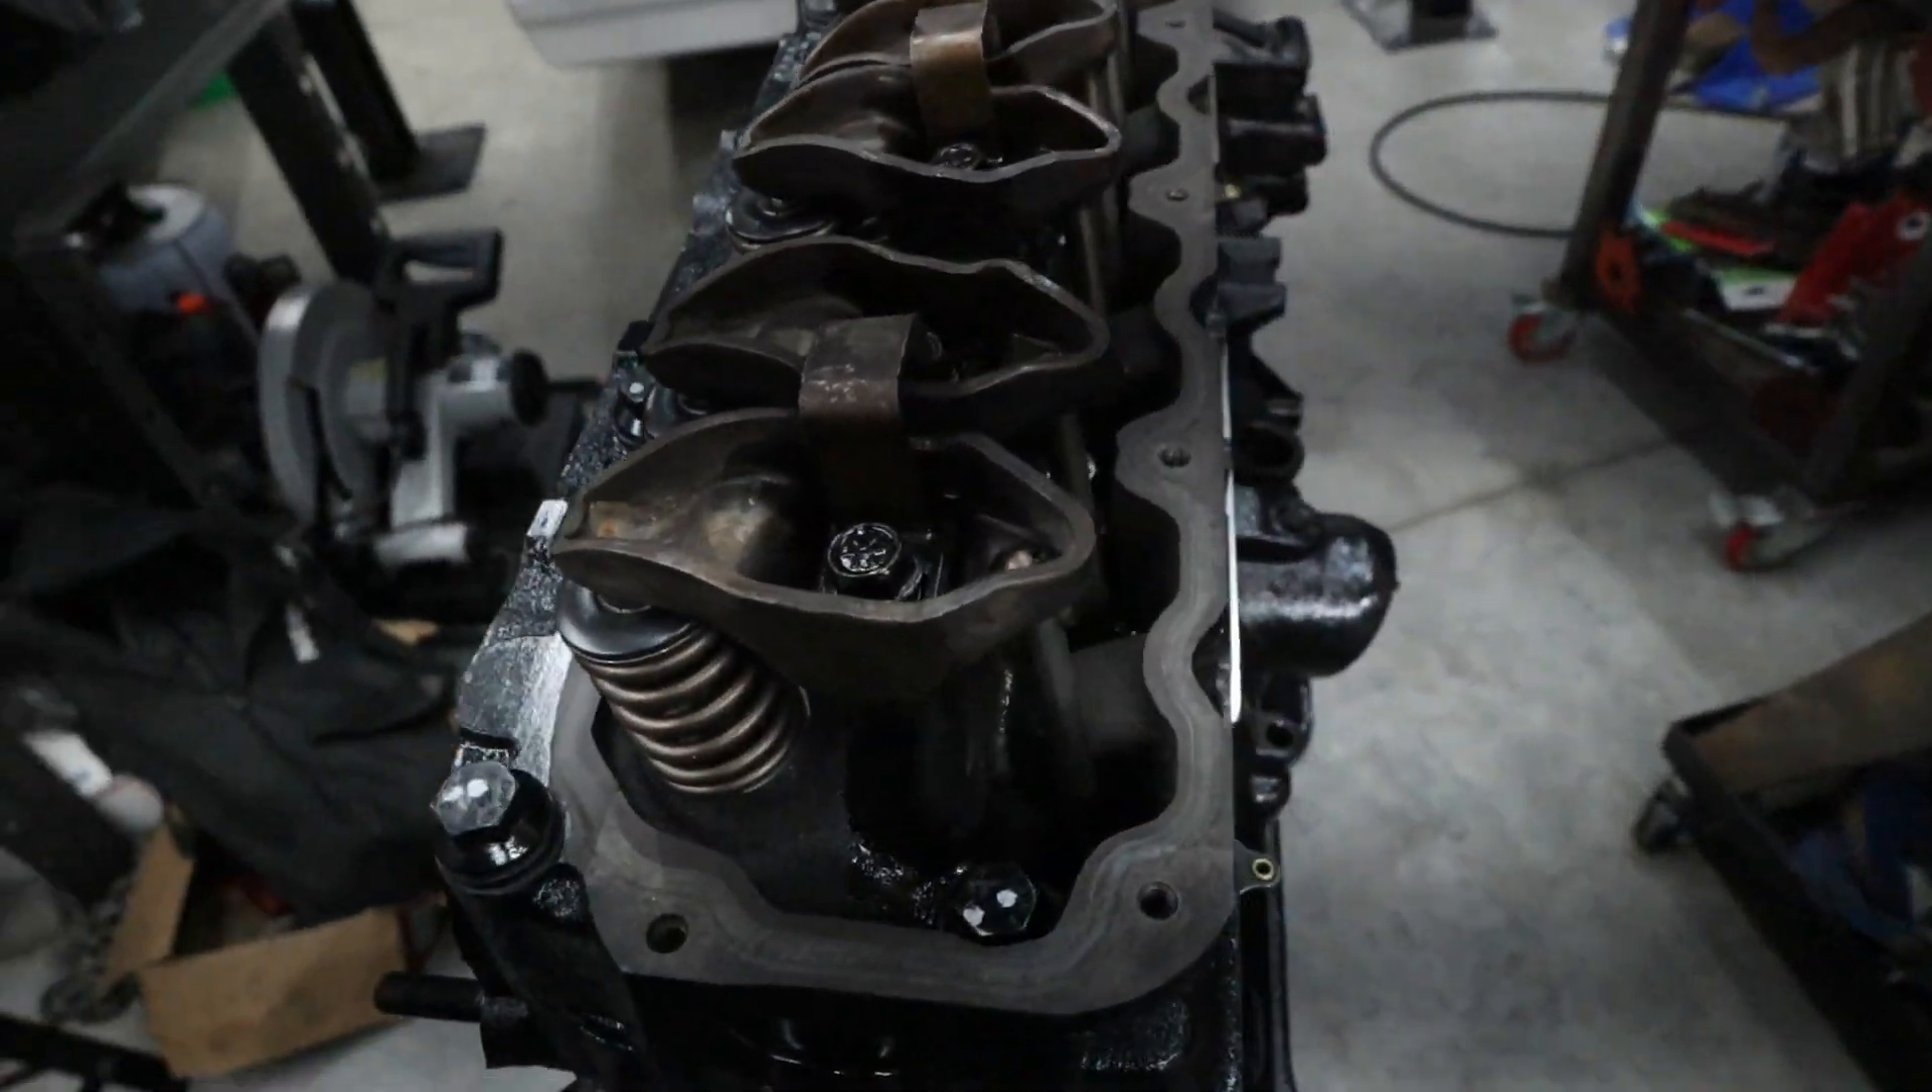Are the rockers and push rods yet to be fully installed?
No.